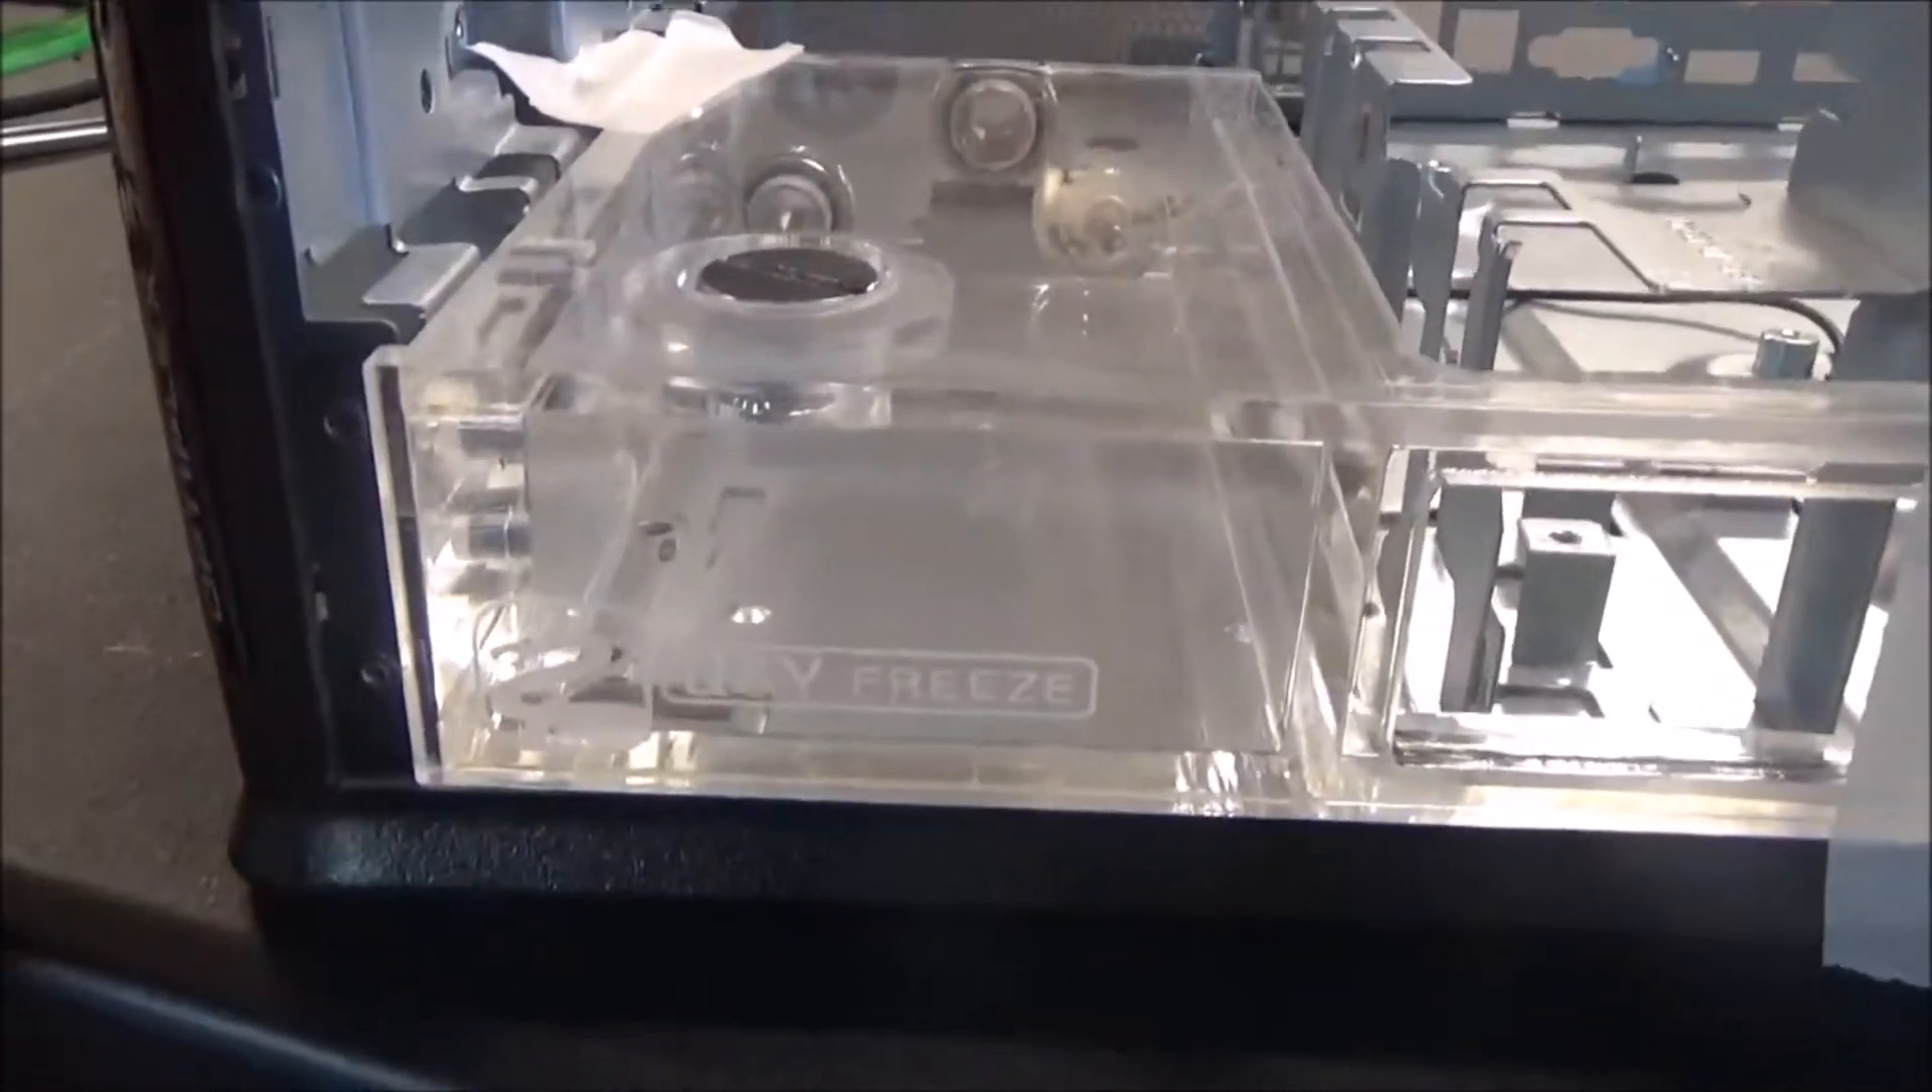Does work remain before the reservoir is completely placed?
No.